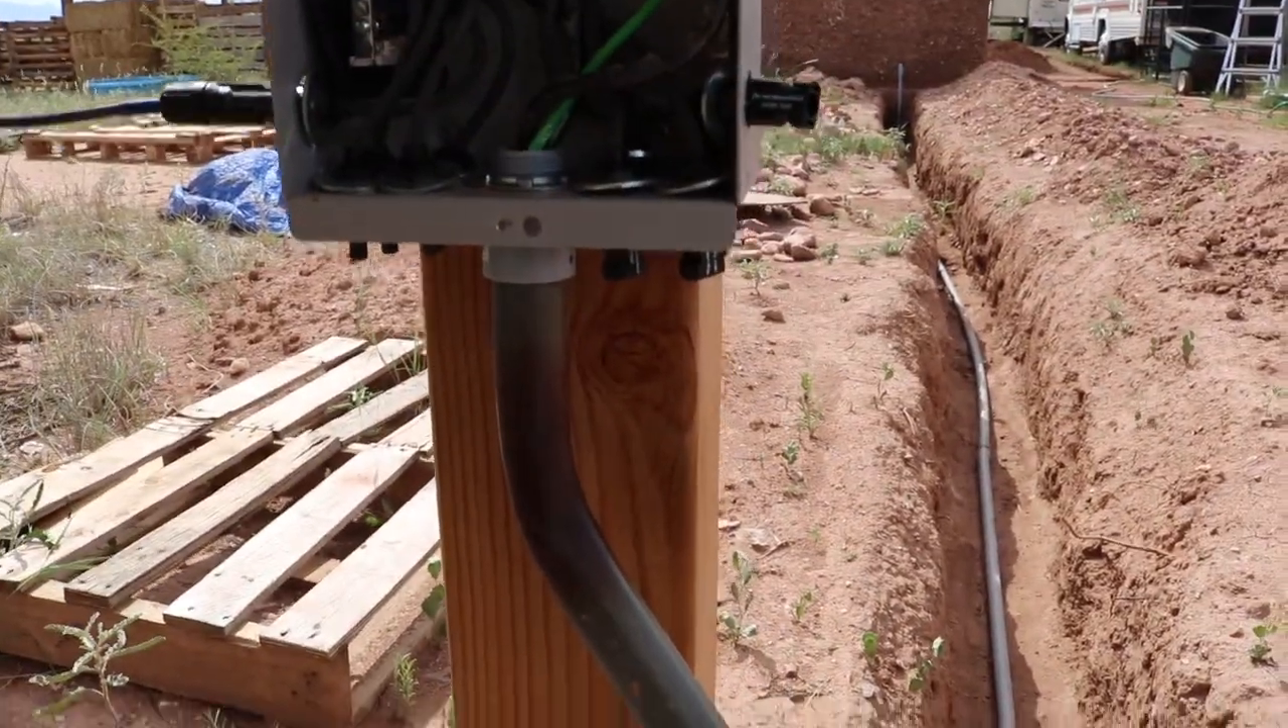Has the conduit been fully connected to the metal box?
Yes.